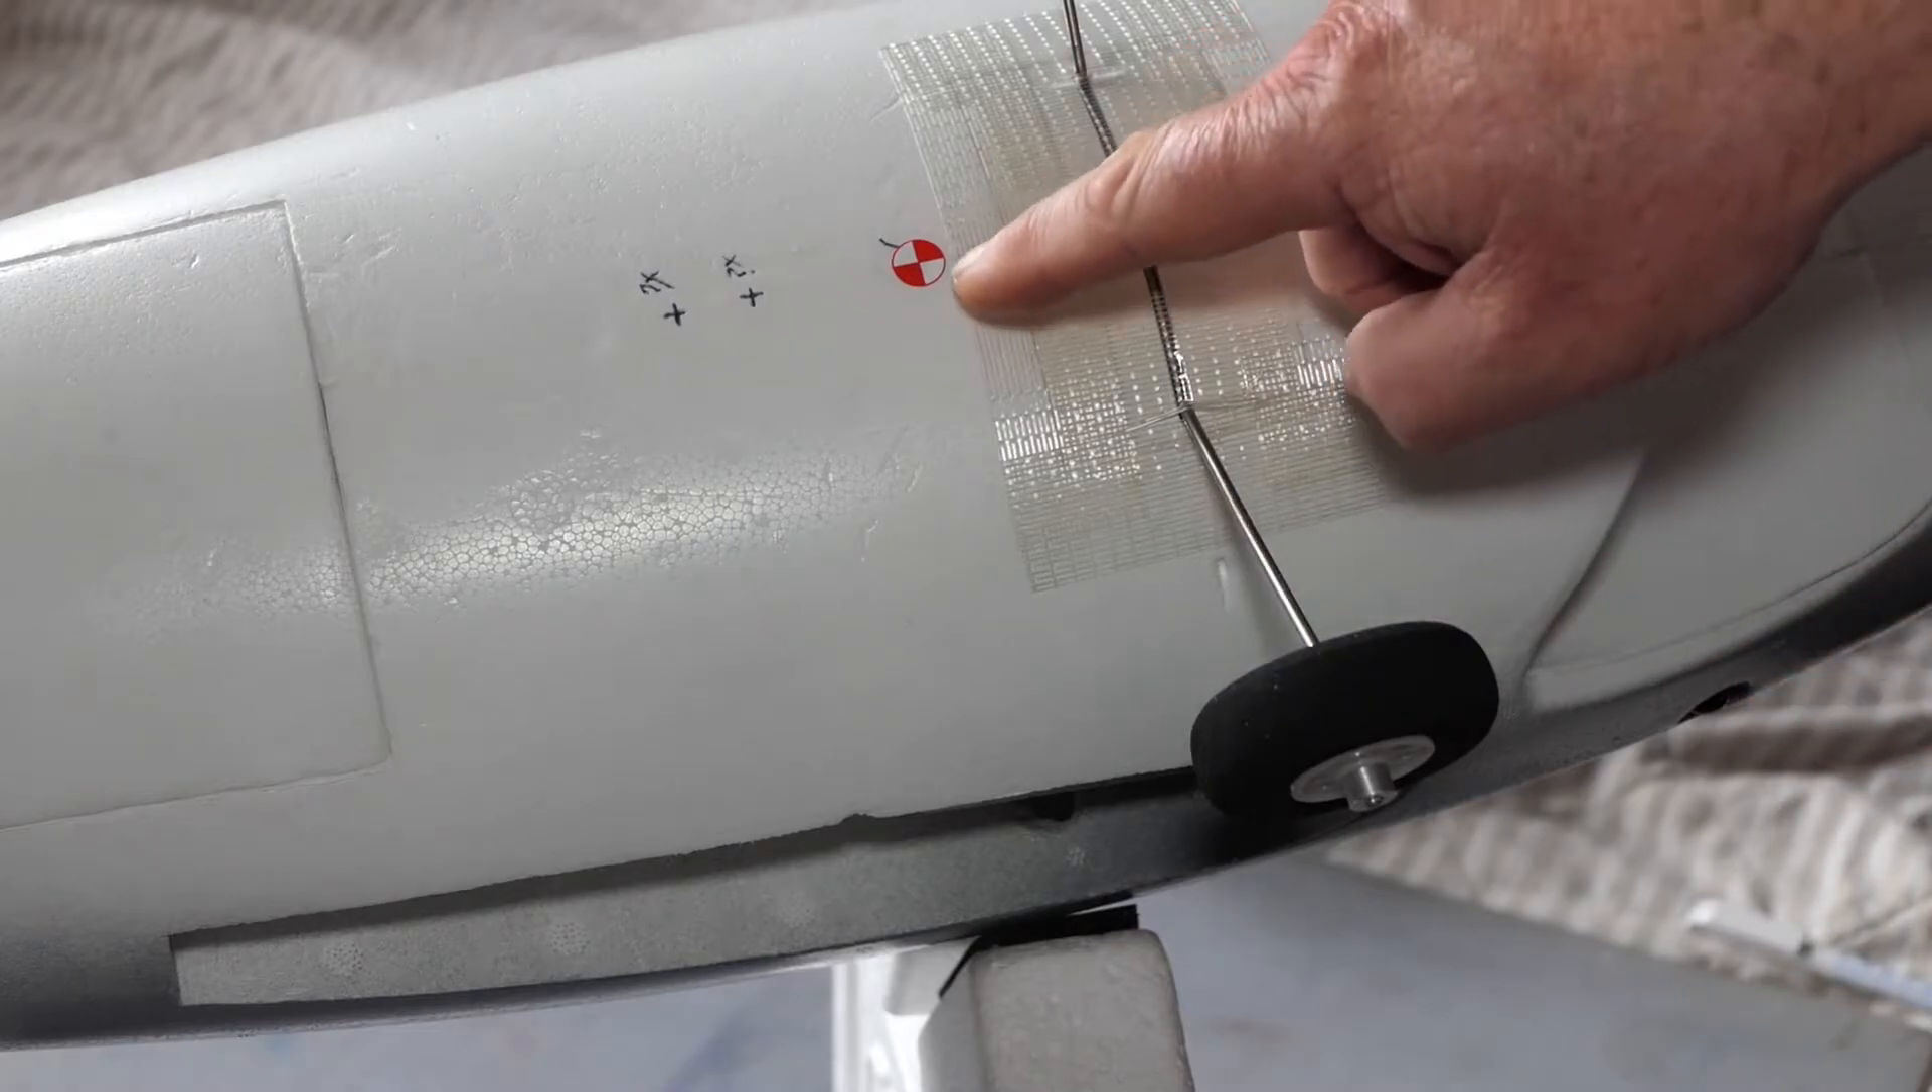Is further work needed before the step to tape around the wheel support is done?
No.